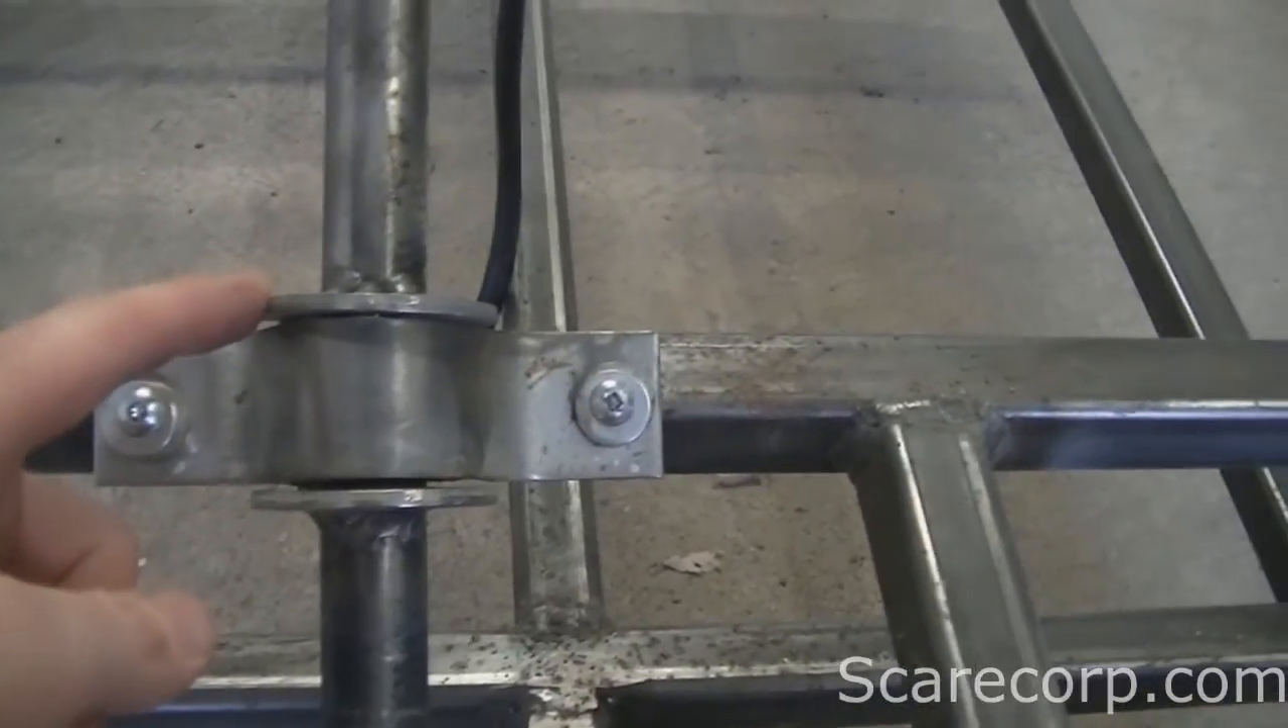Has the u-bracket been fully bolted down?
Yes.